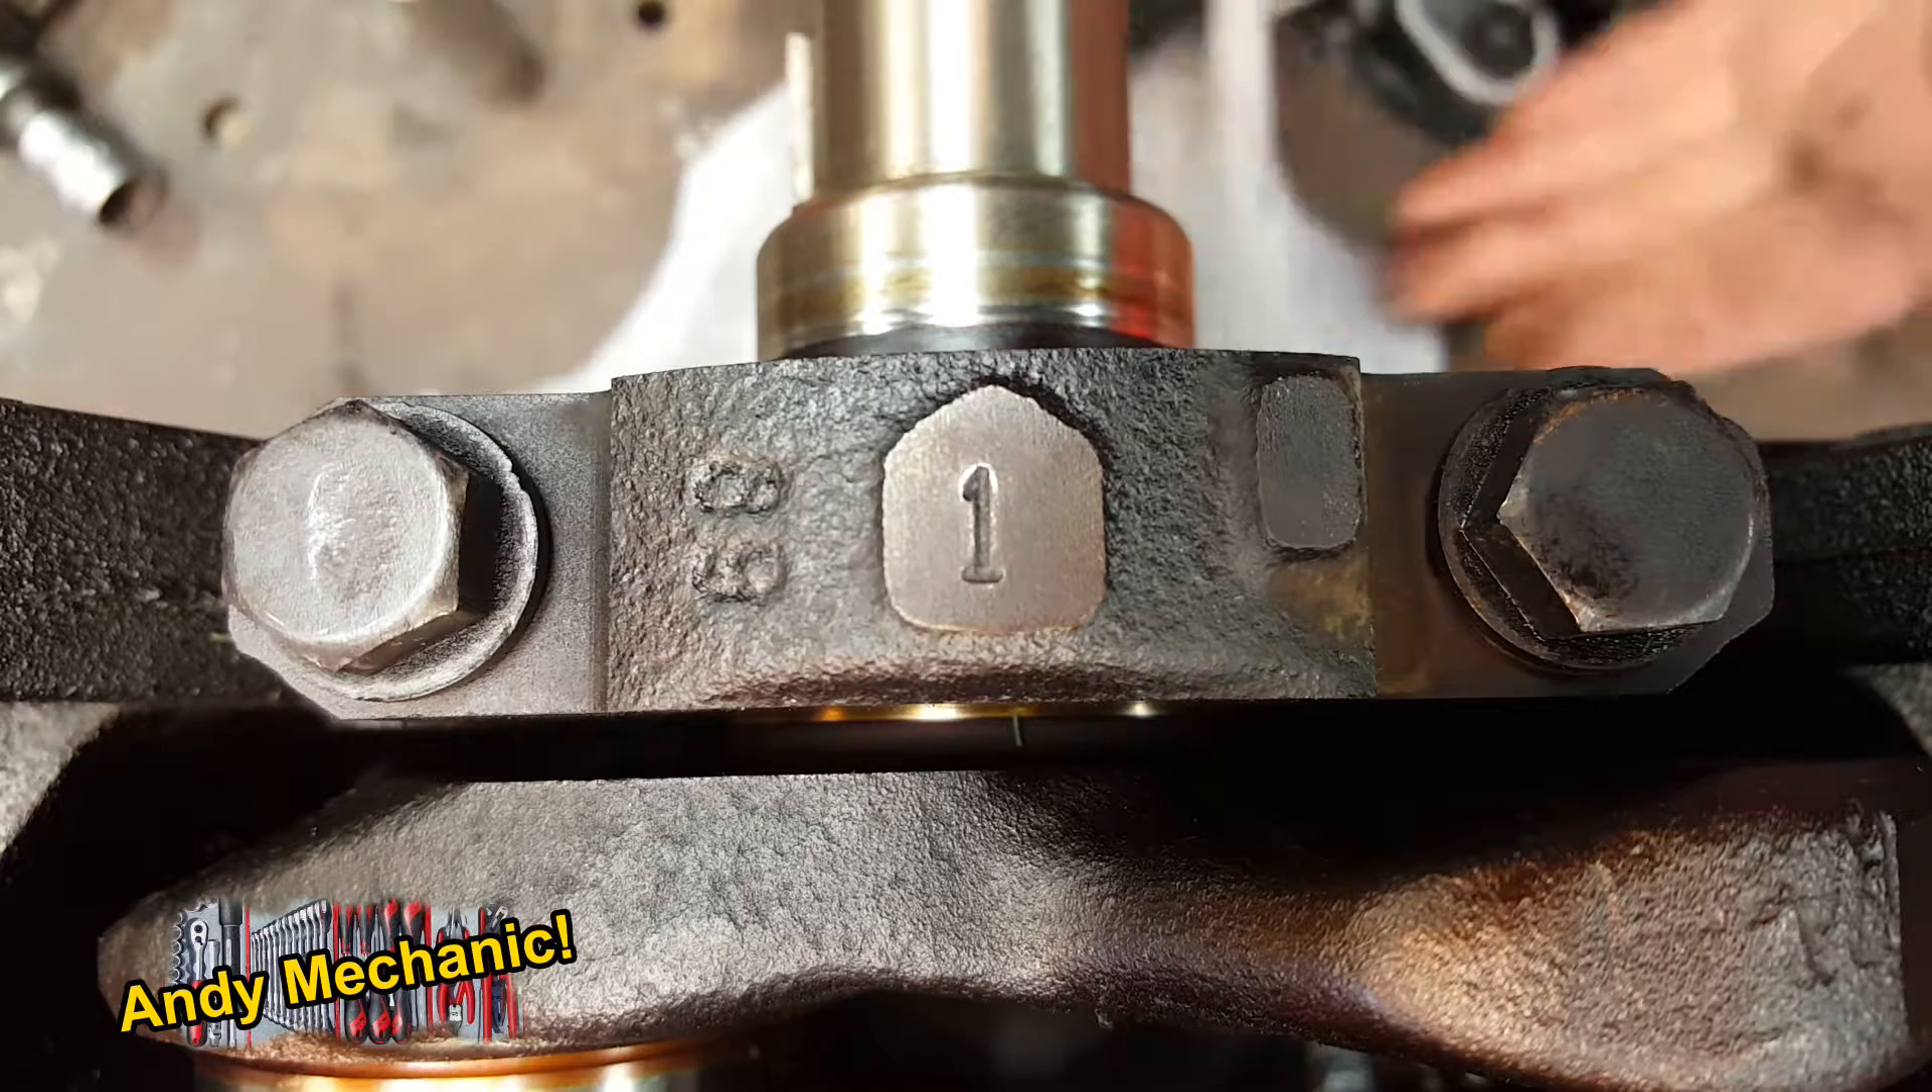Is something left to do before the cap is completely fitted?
No.